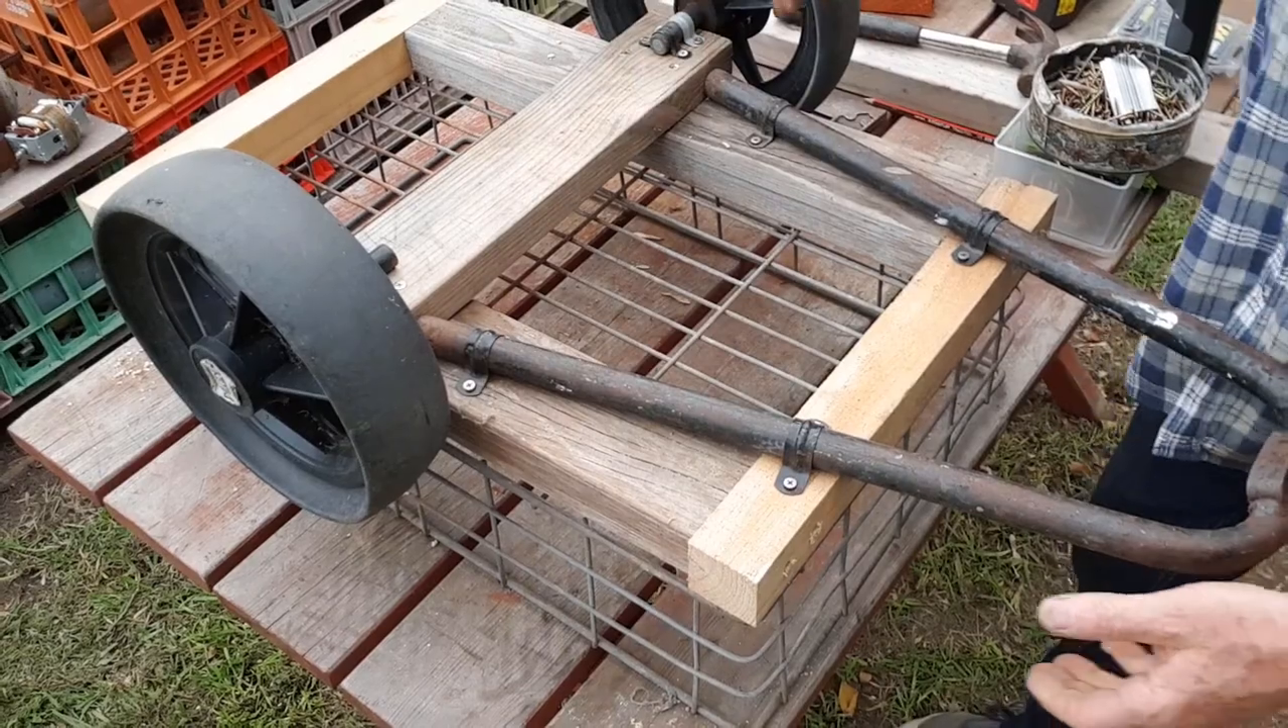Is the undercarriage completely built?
Yes.